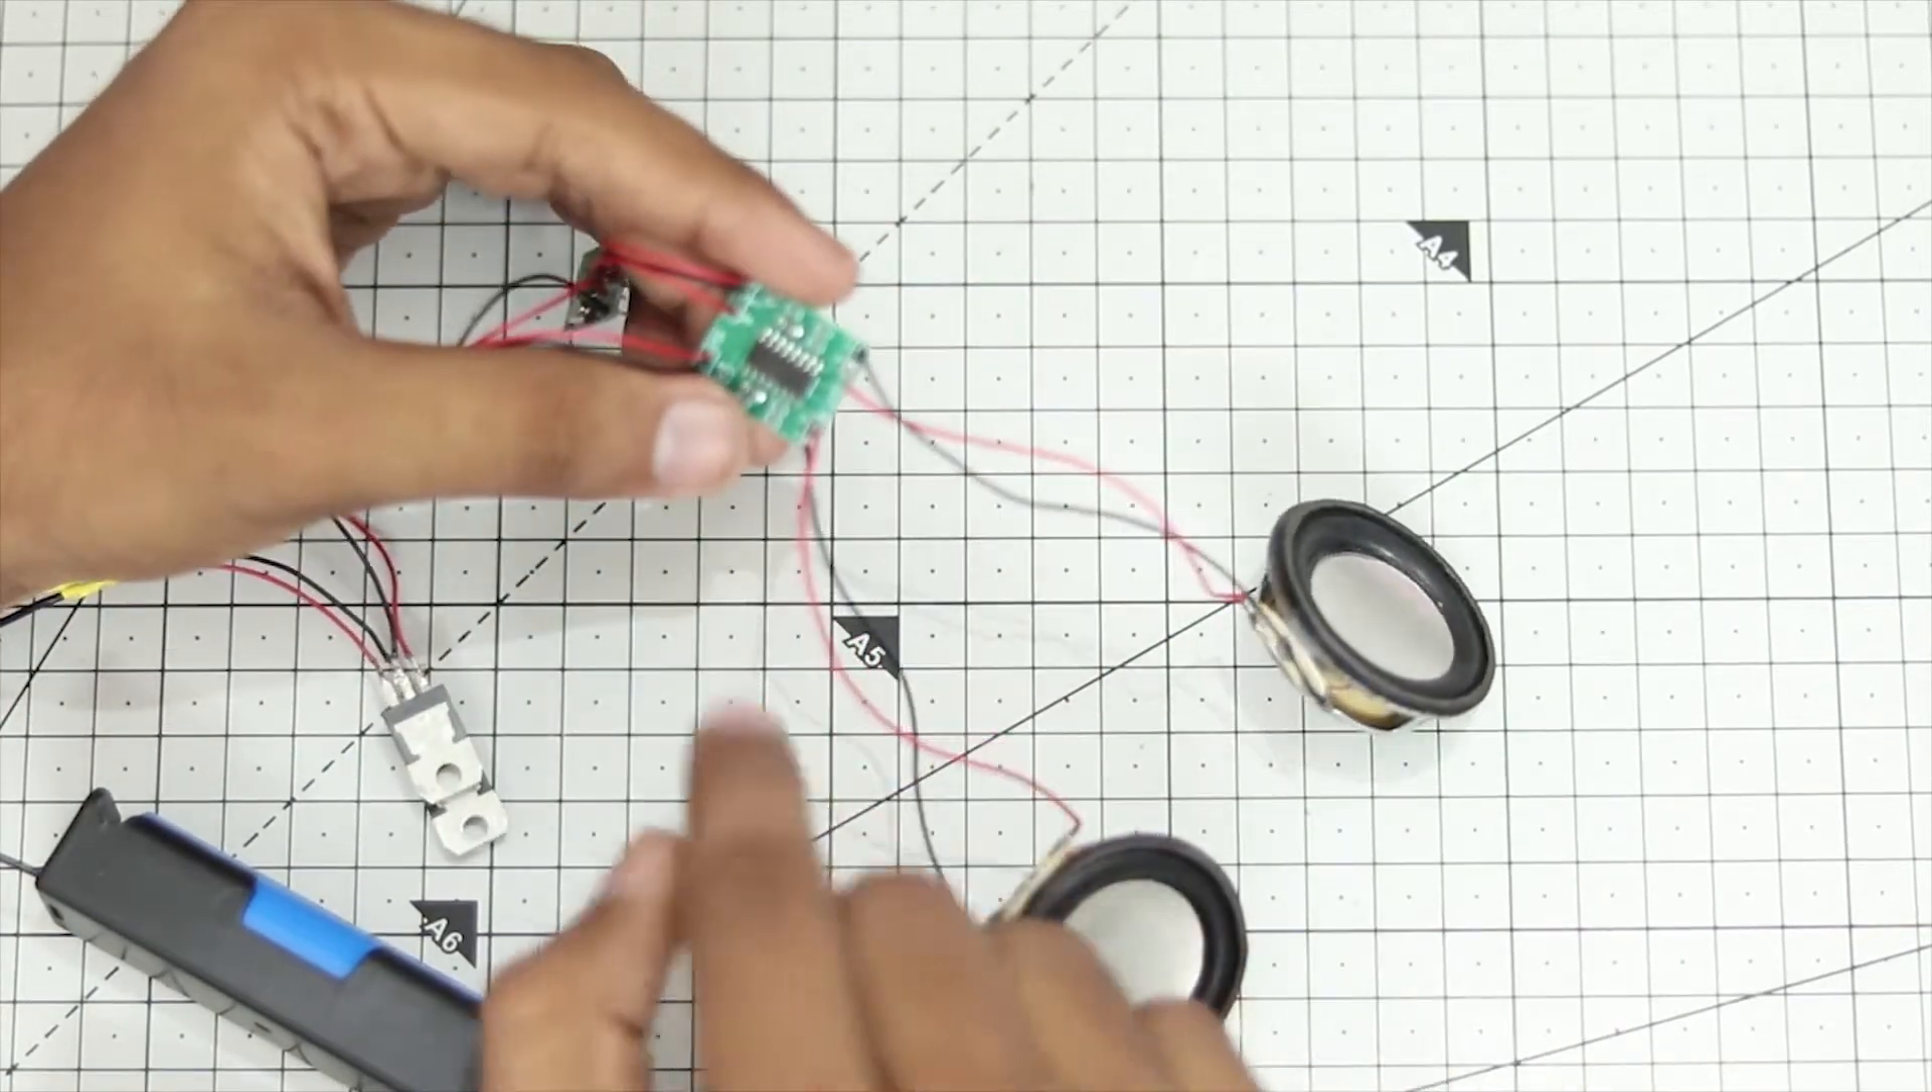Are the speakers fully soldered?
Yes.